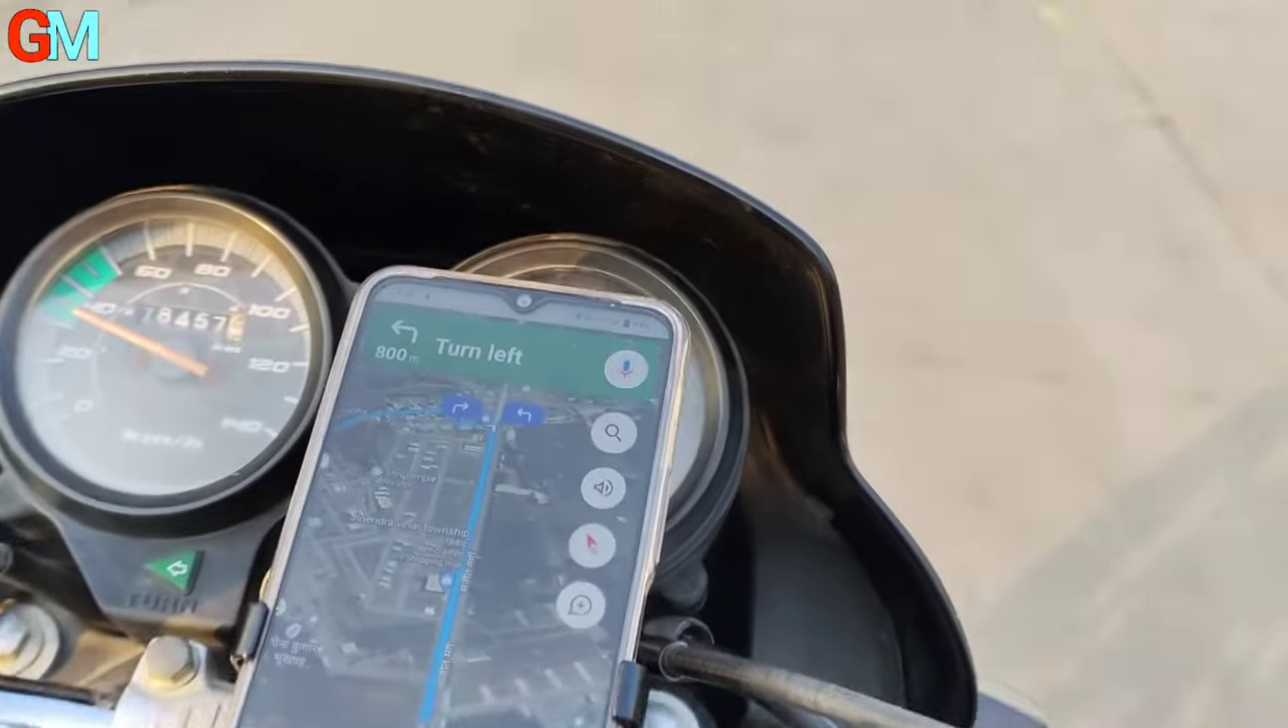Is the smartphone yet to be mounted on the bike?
No.